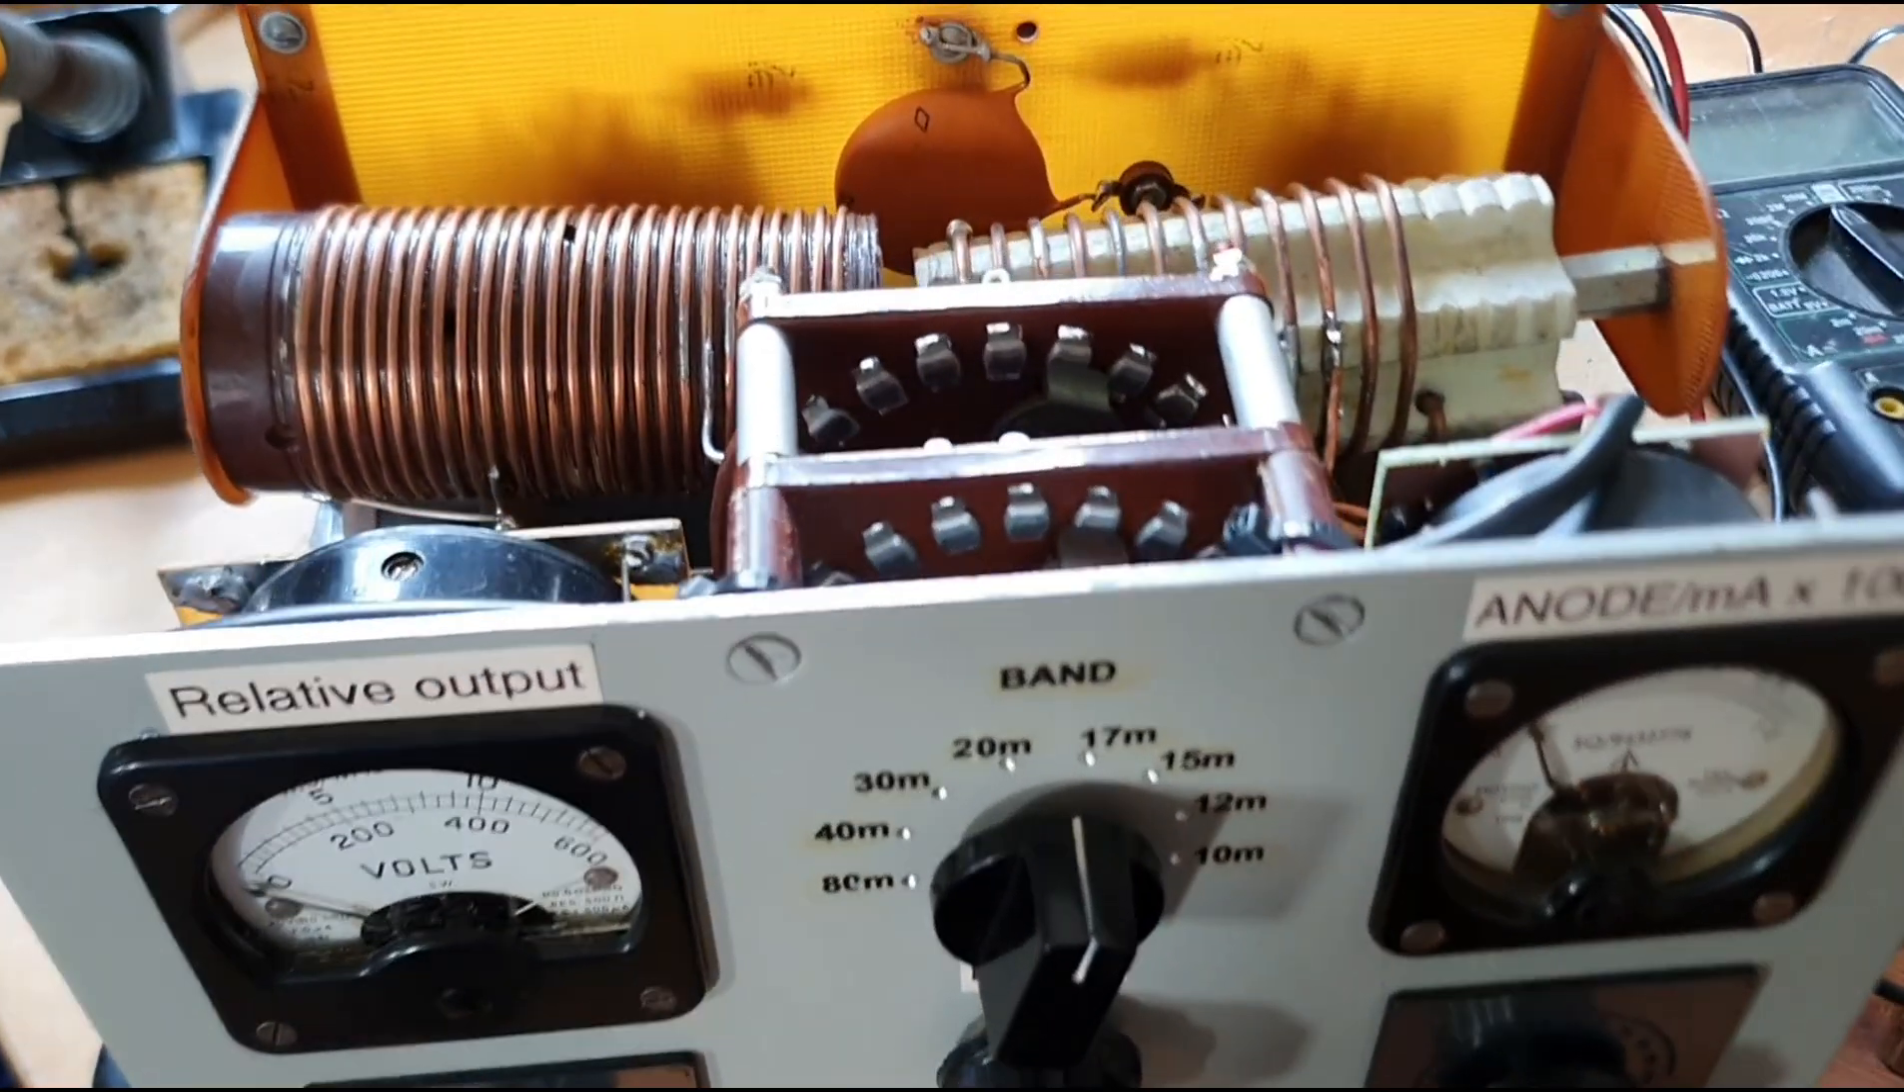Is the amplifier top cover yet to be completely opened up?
No.